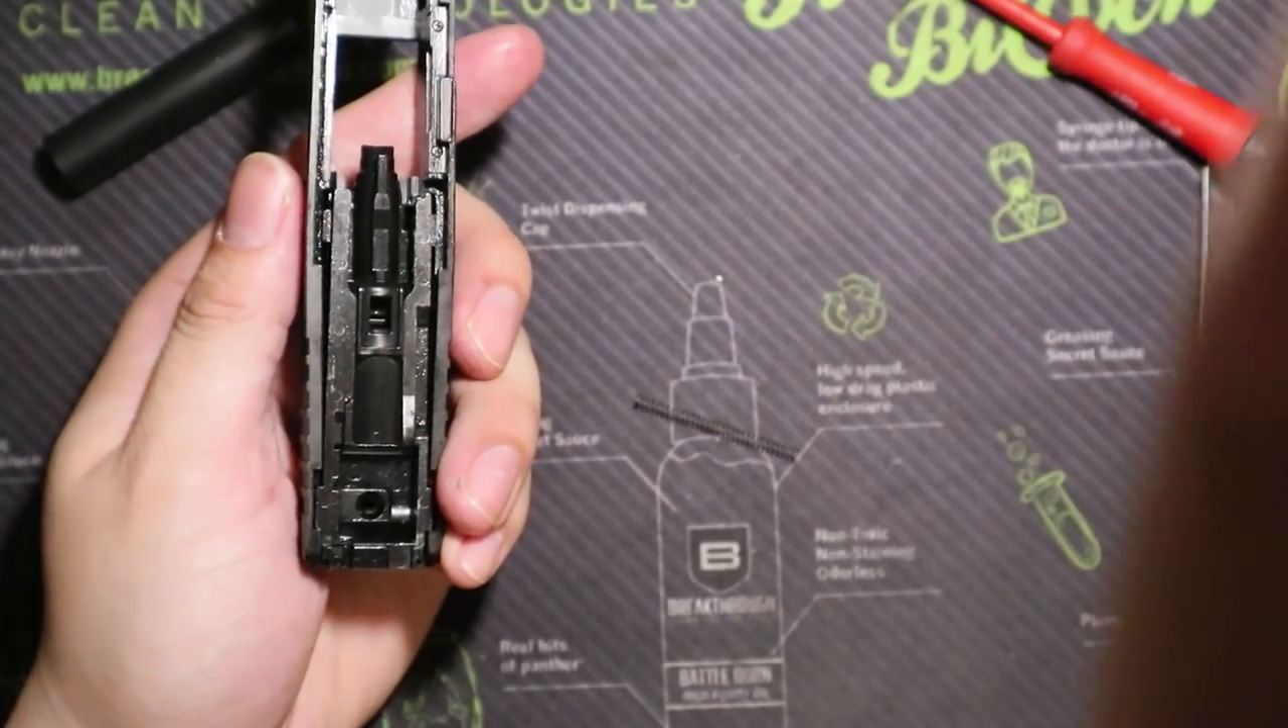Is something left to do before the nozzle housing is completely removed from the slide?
Yes.